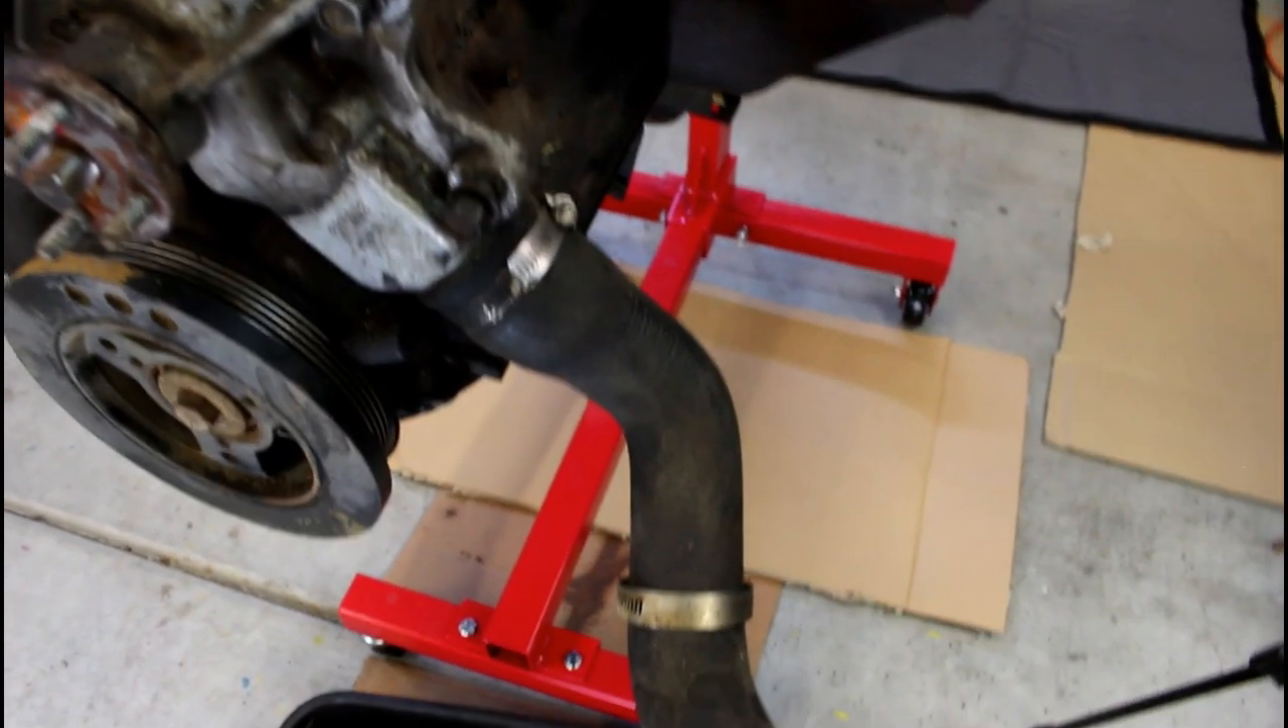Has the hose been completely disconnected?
No.